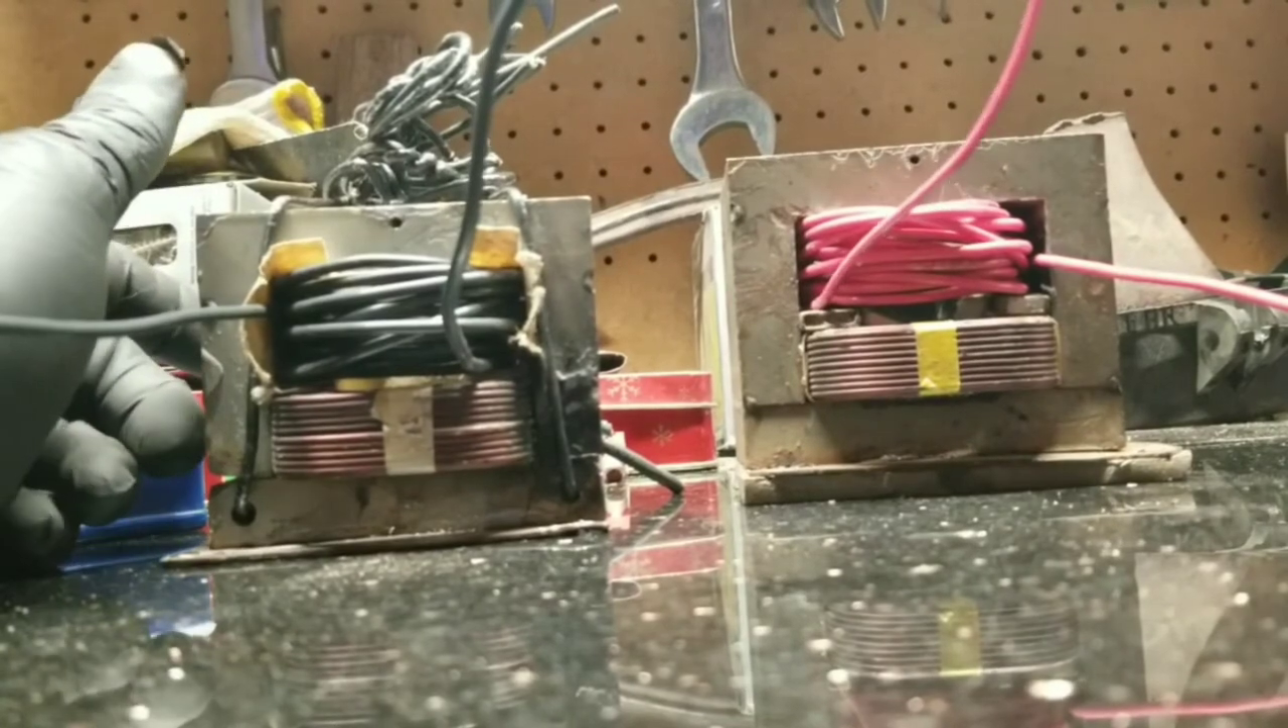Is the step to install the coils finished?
Yes.